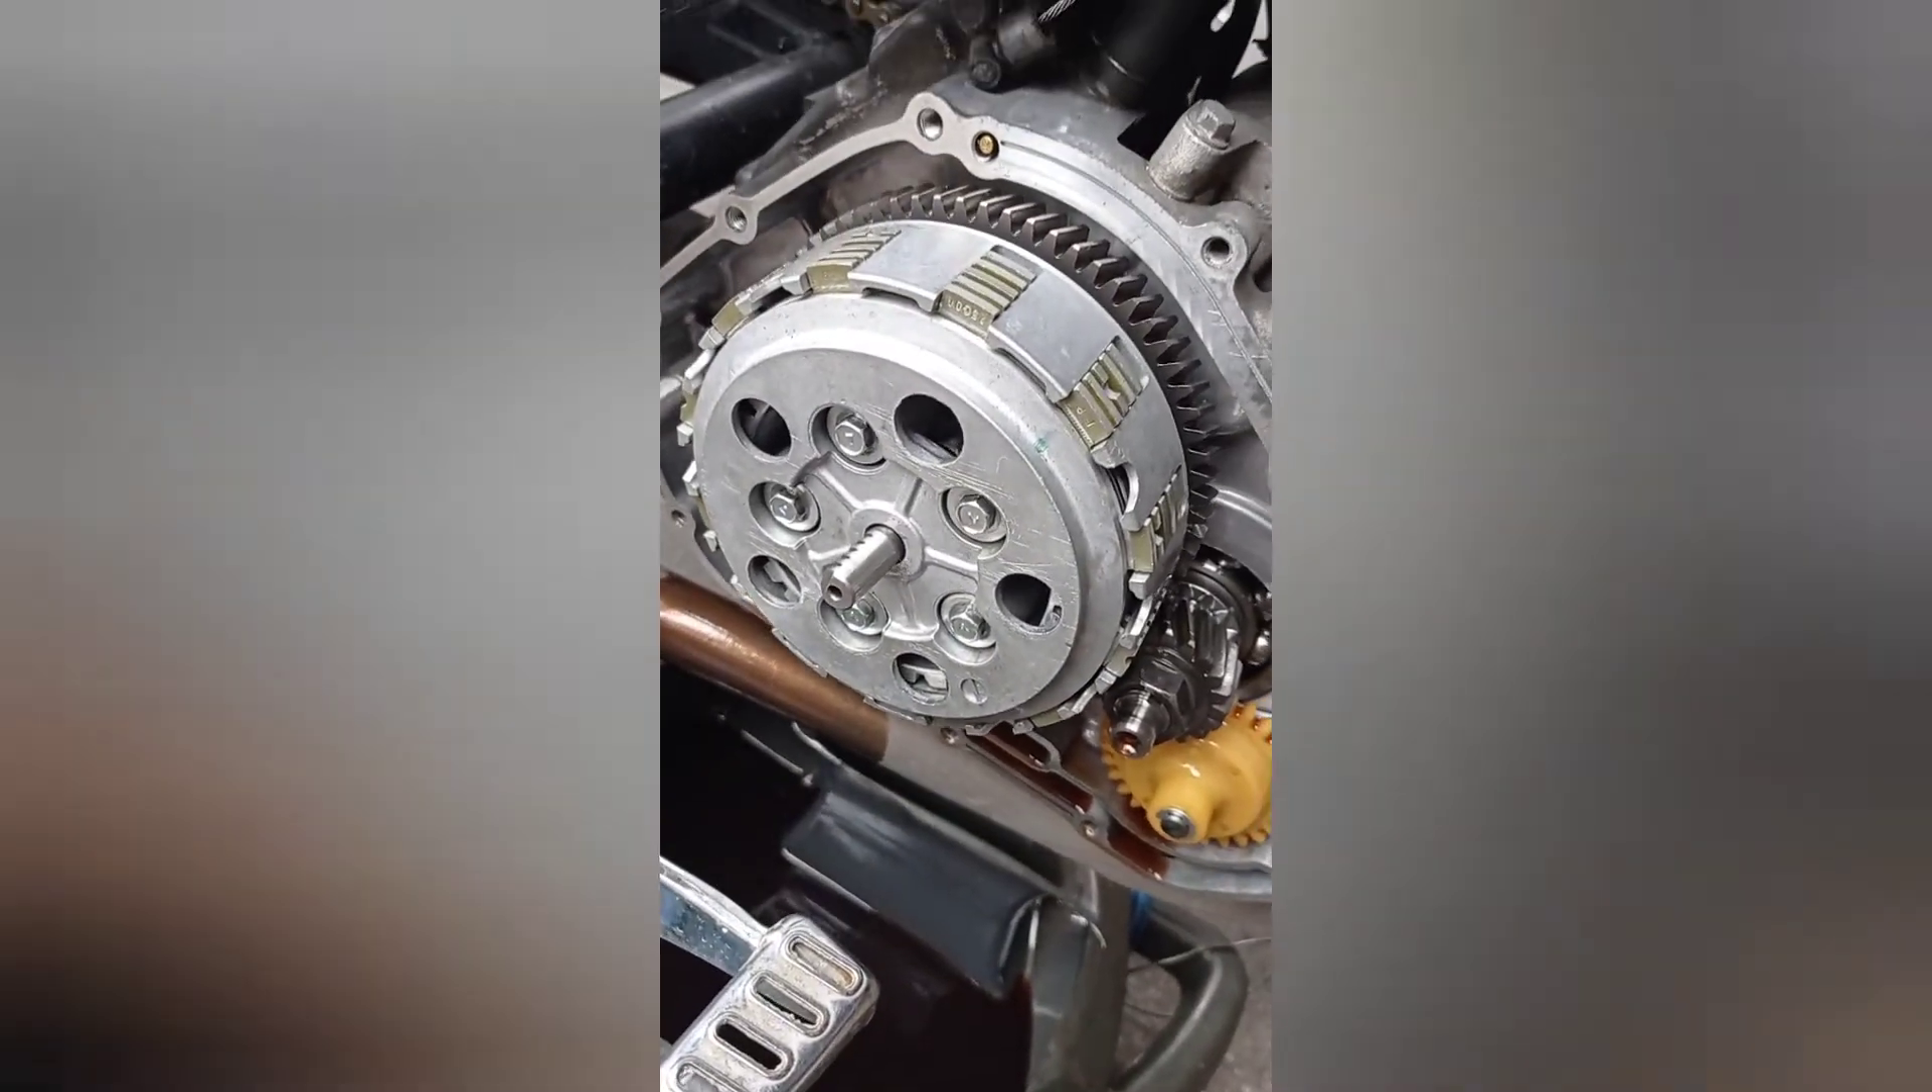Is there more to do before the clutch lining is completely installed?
No.